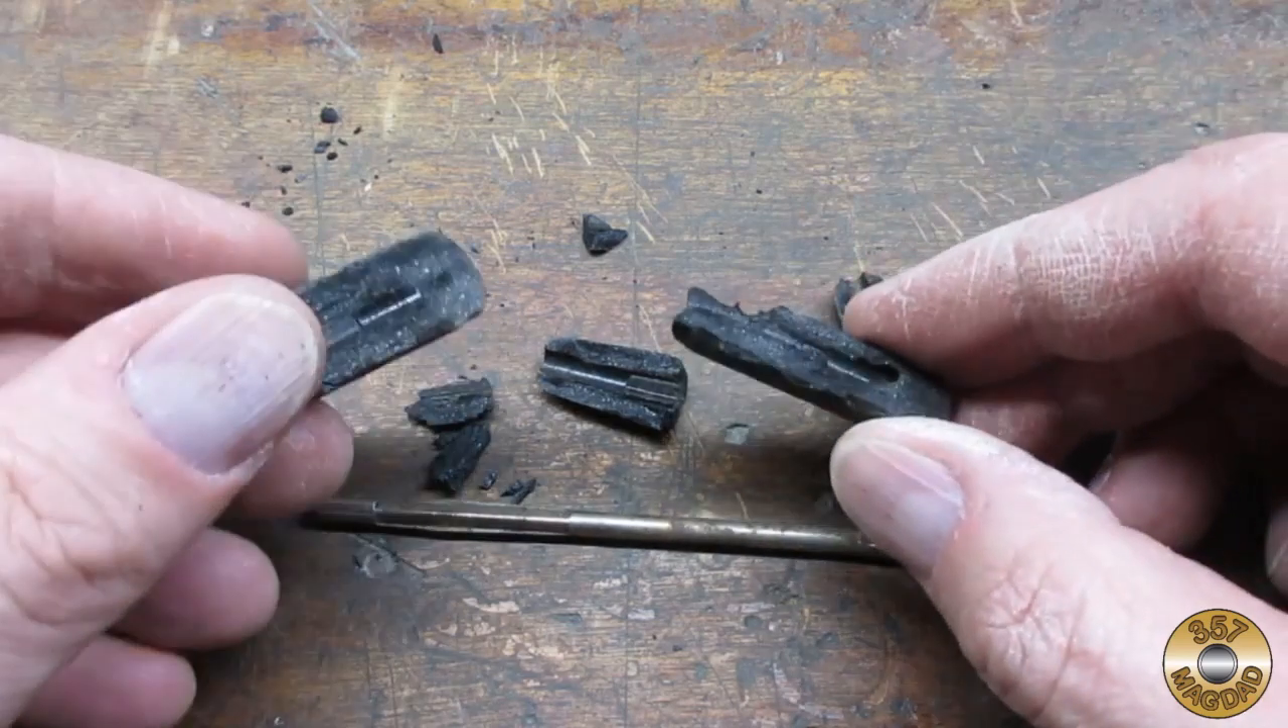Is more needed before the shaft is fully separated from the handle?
No.